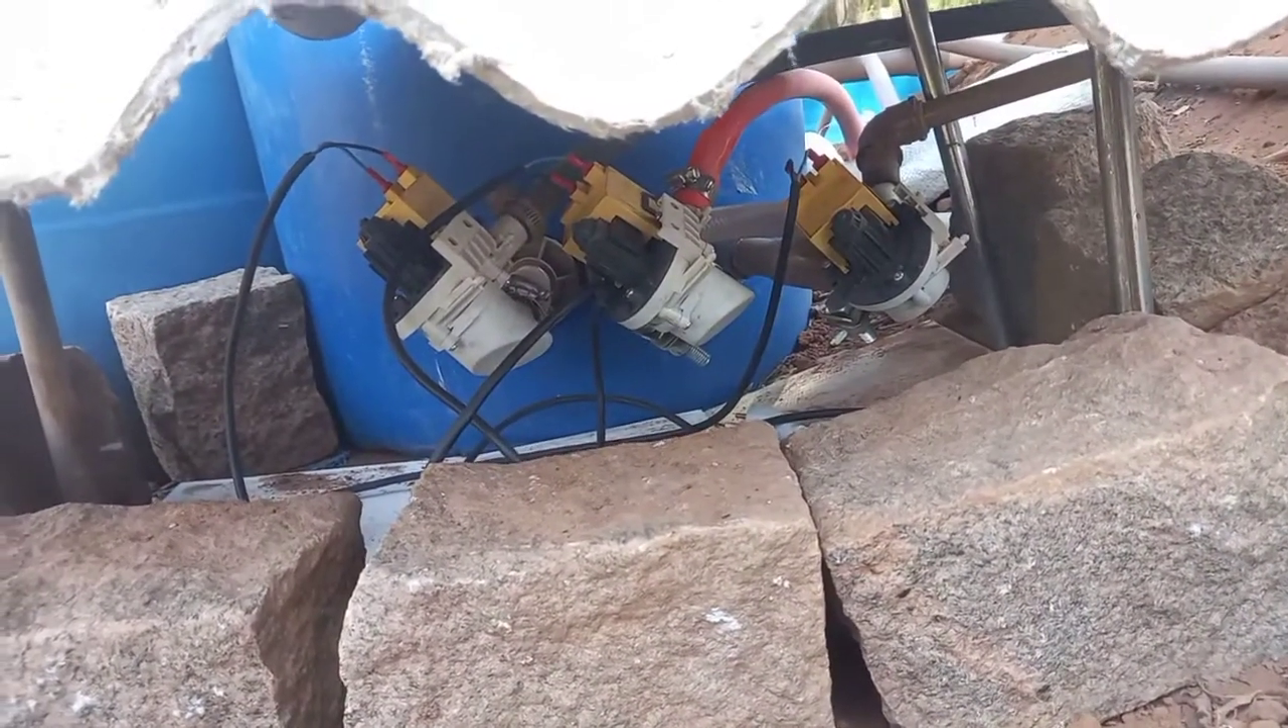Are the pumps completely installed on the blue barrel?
Yes.